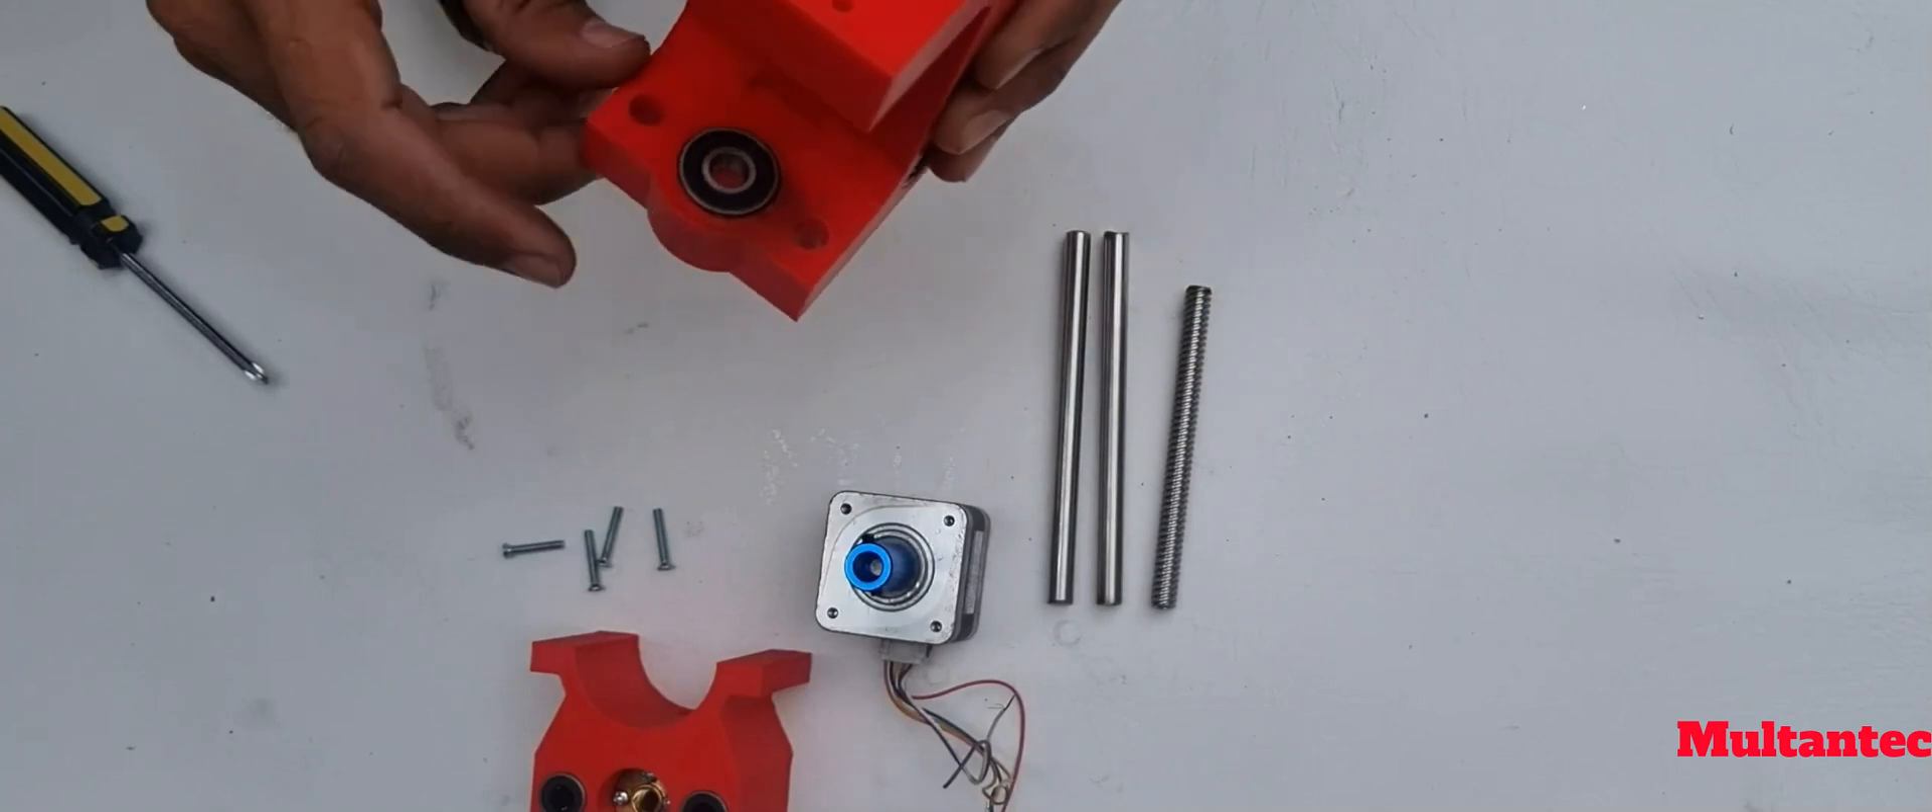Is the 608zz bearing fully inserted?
Yes.